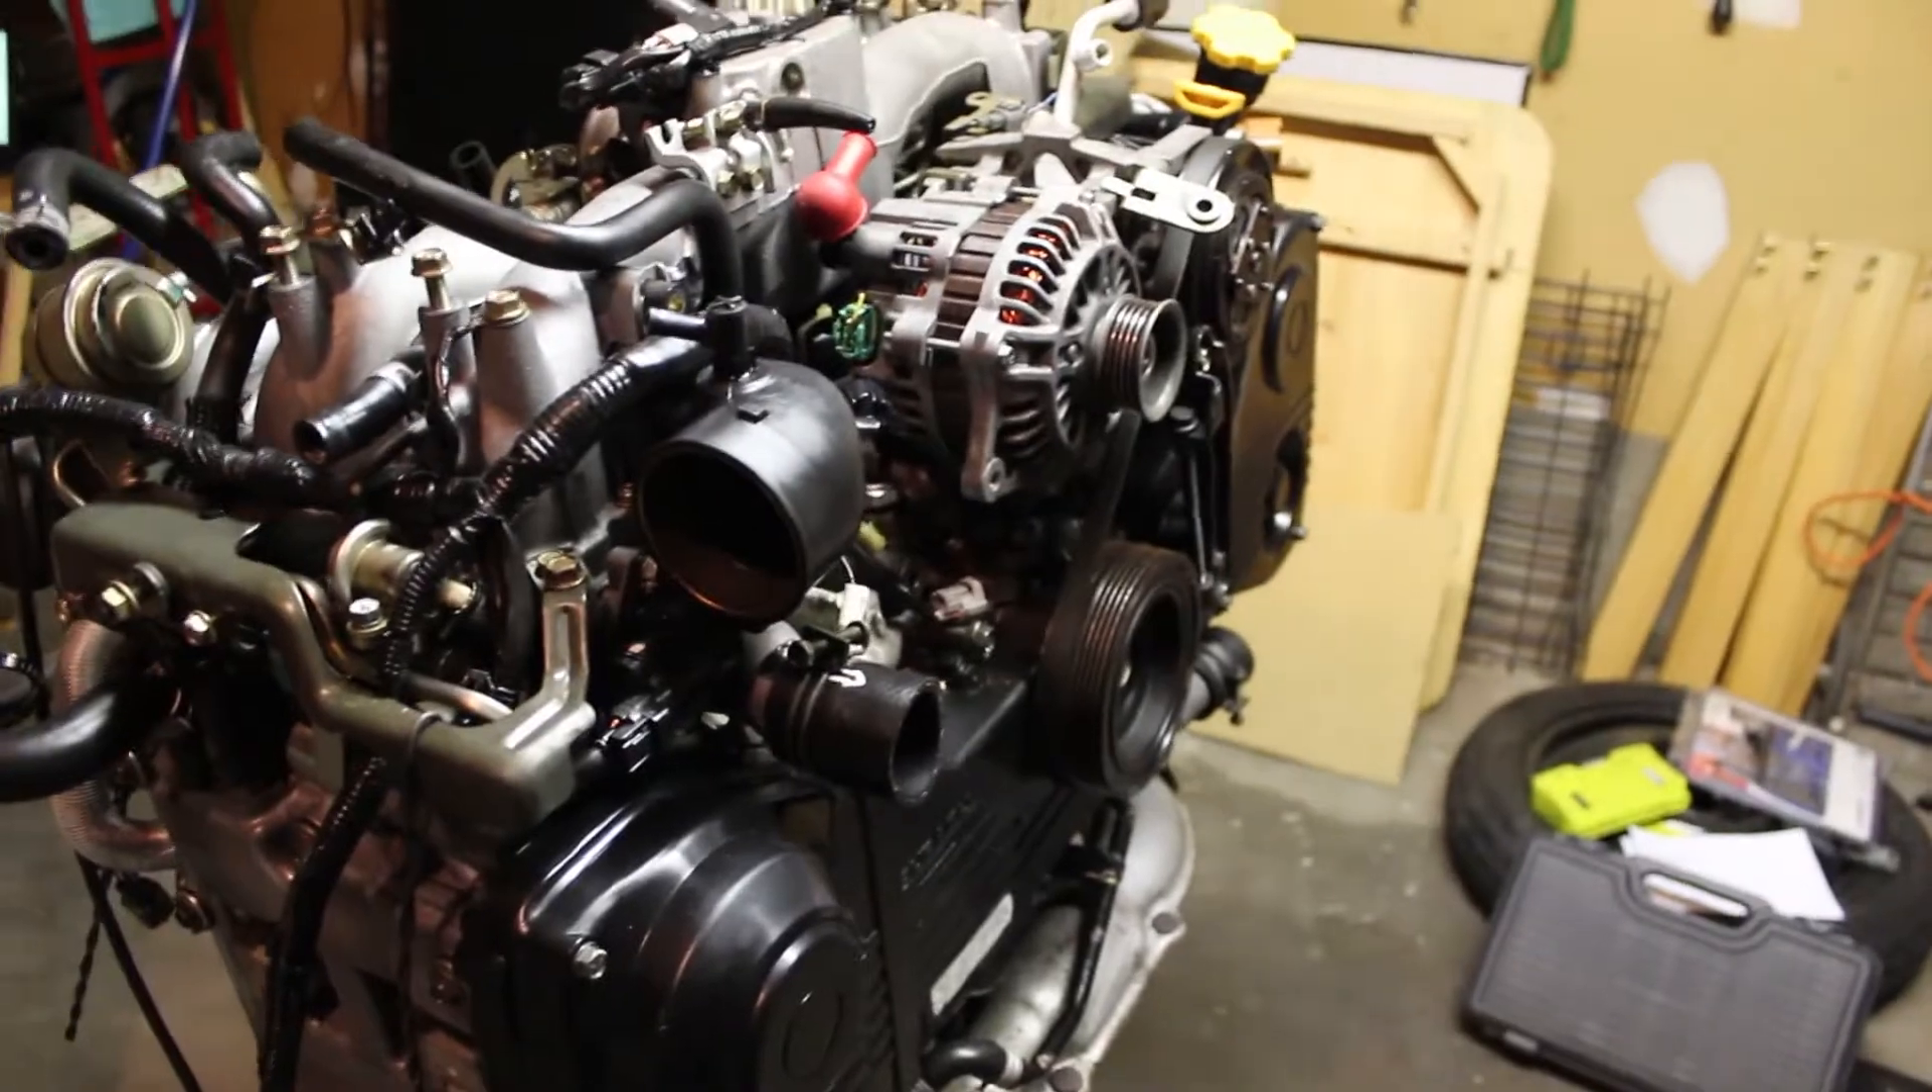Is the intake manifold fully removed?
No.